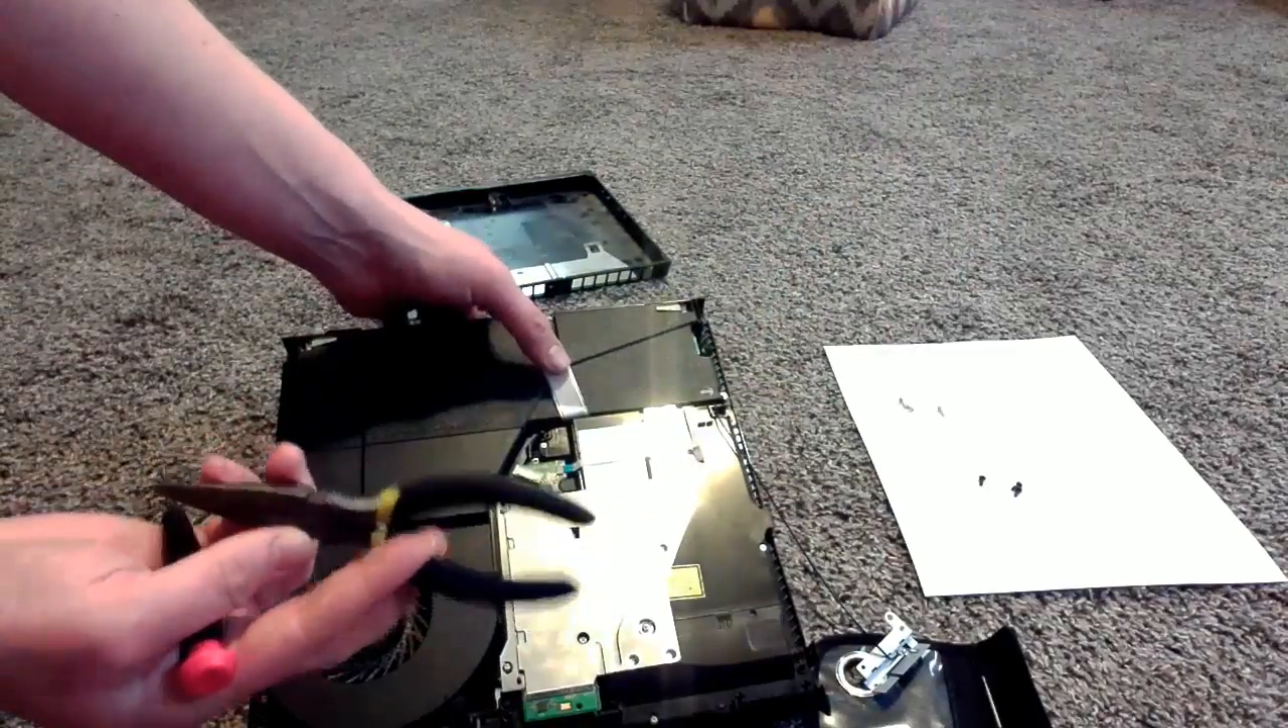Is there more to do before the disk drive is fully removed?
Yes.